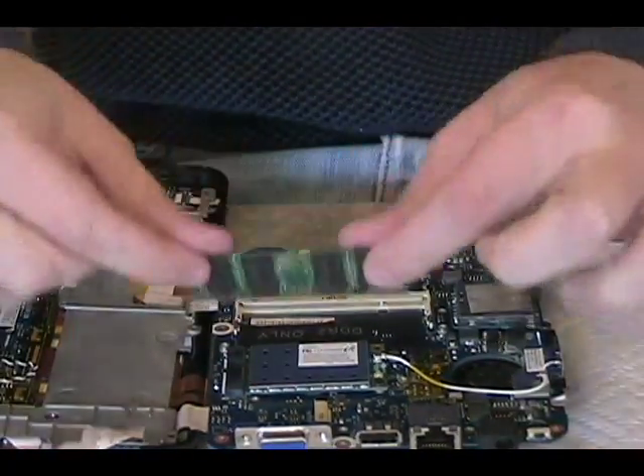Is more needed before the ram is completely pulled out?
No.